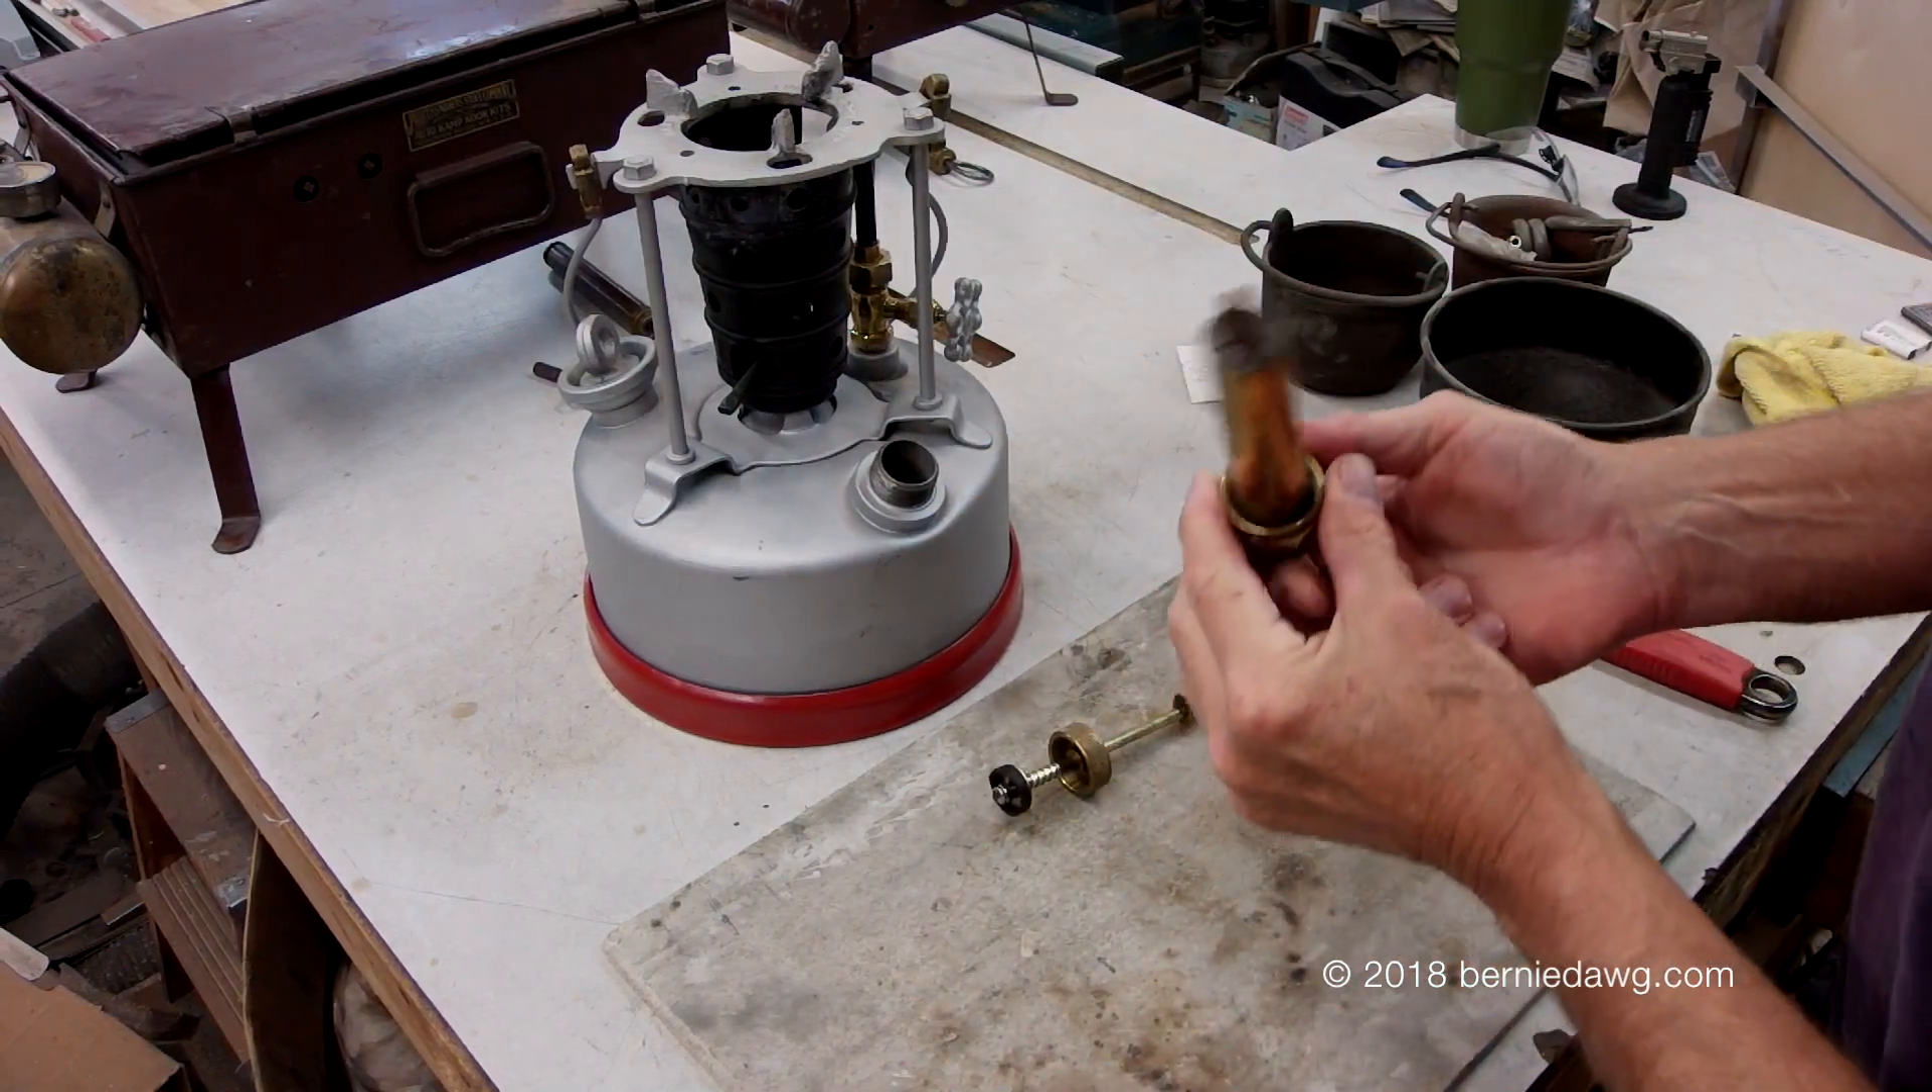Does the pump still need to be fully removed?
No.